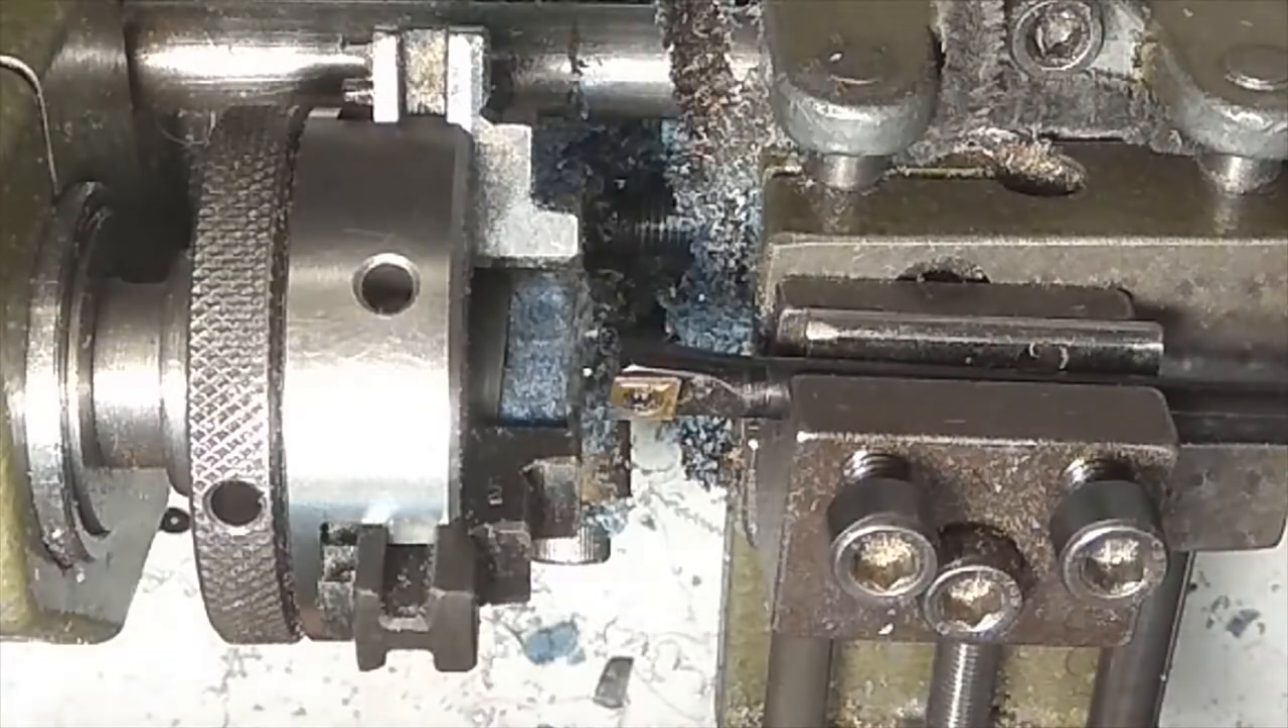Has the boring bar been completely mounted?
Yes.